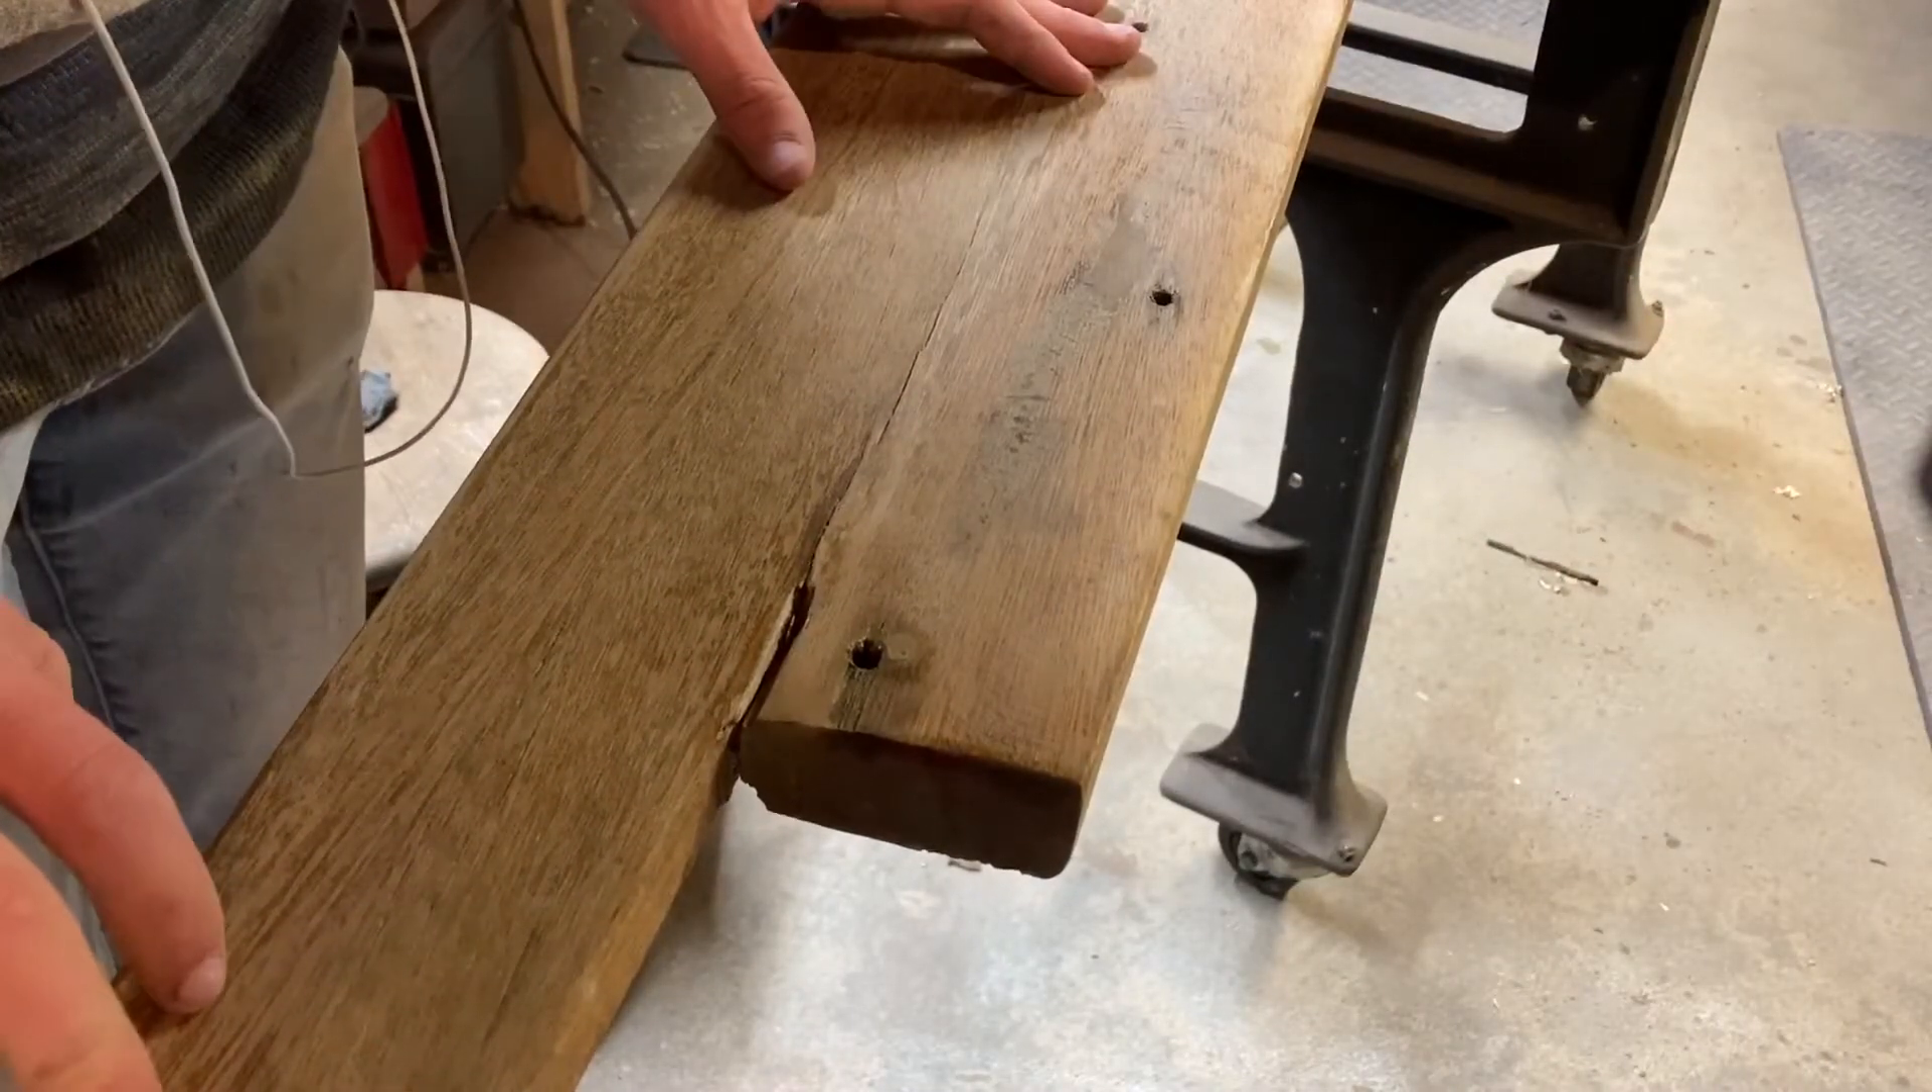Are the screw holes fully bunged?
No.